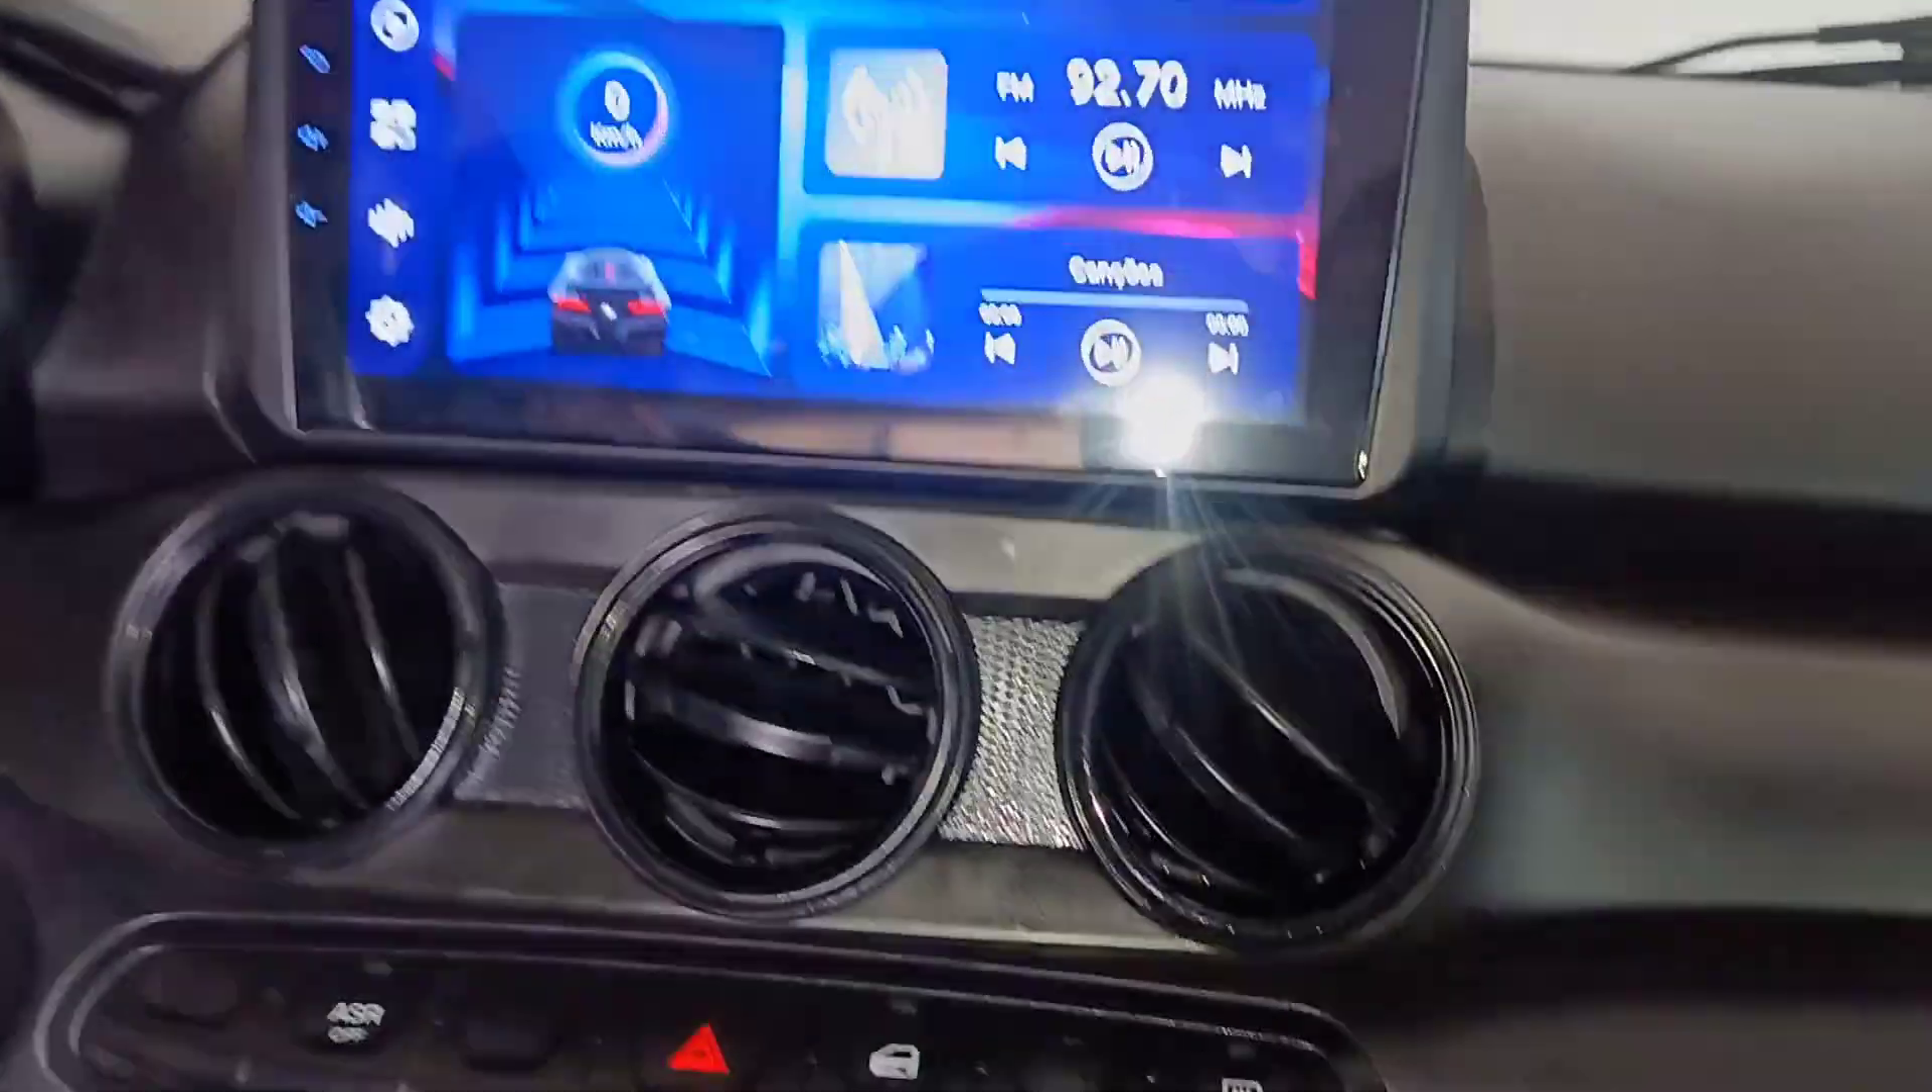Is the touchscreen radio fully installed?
Yes.